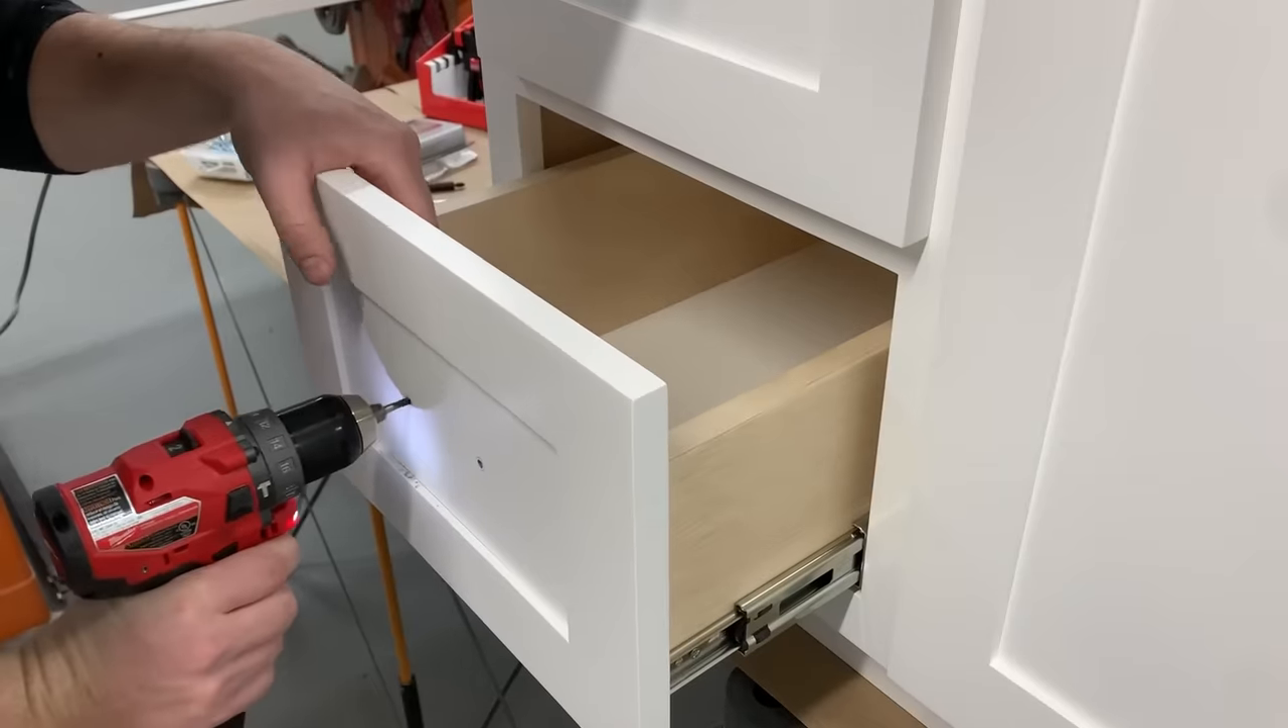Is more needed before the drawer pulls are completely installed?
Yes.